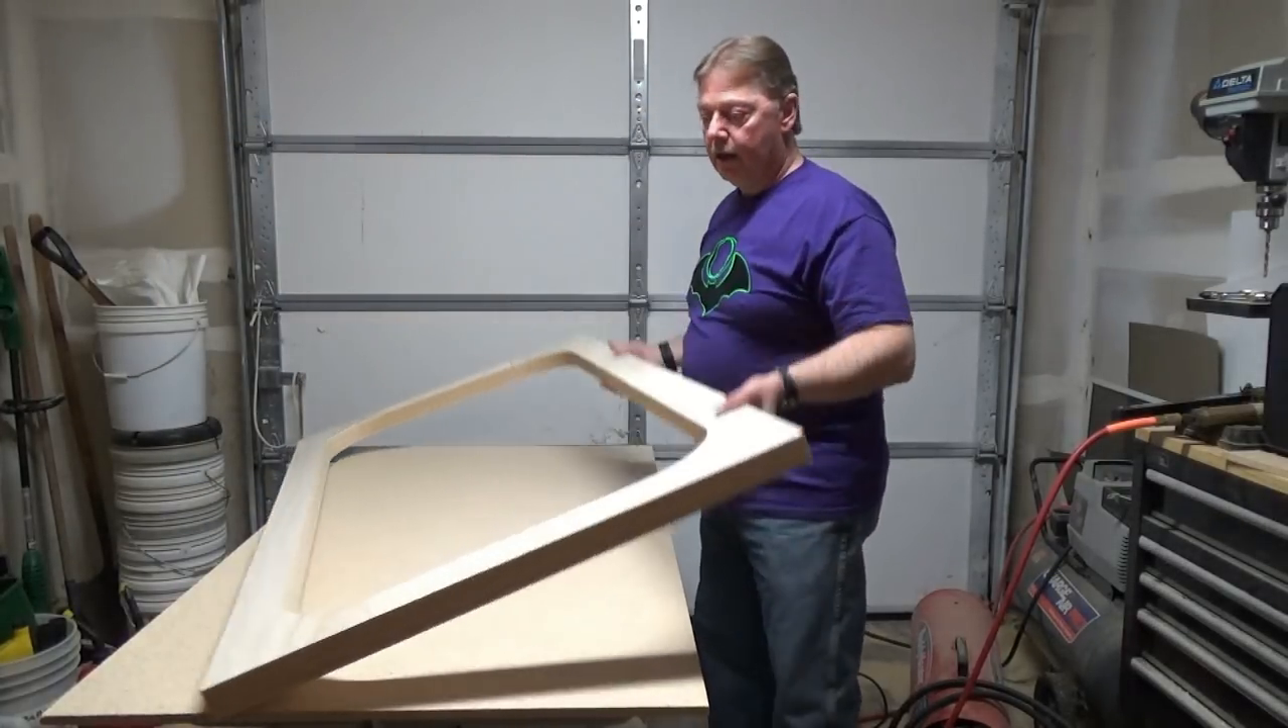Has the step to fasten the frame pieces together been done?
Yes.